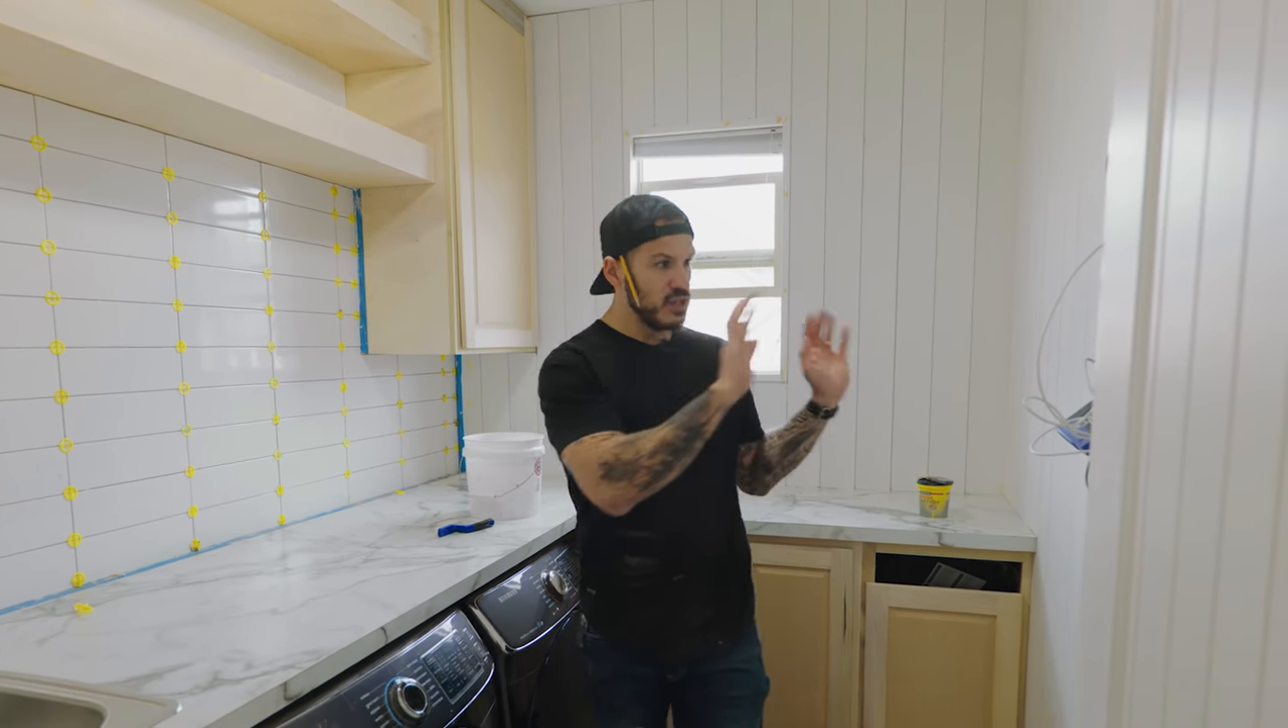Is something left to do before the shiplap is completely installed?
No.